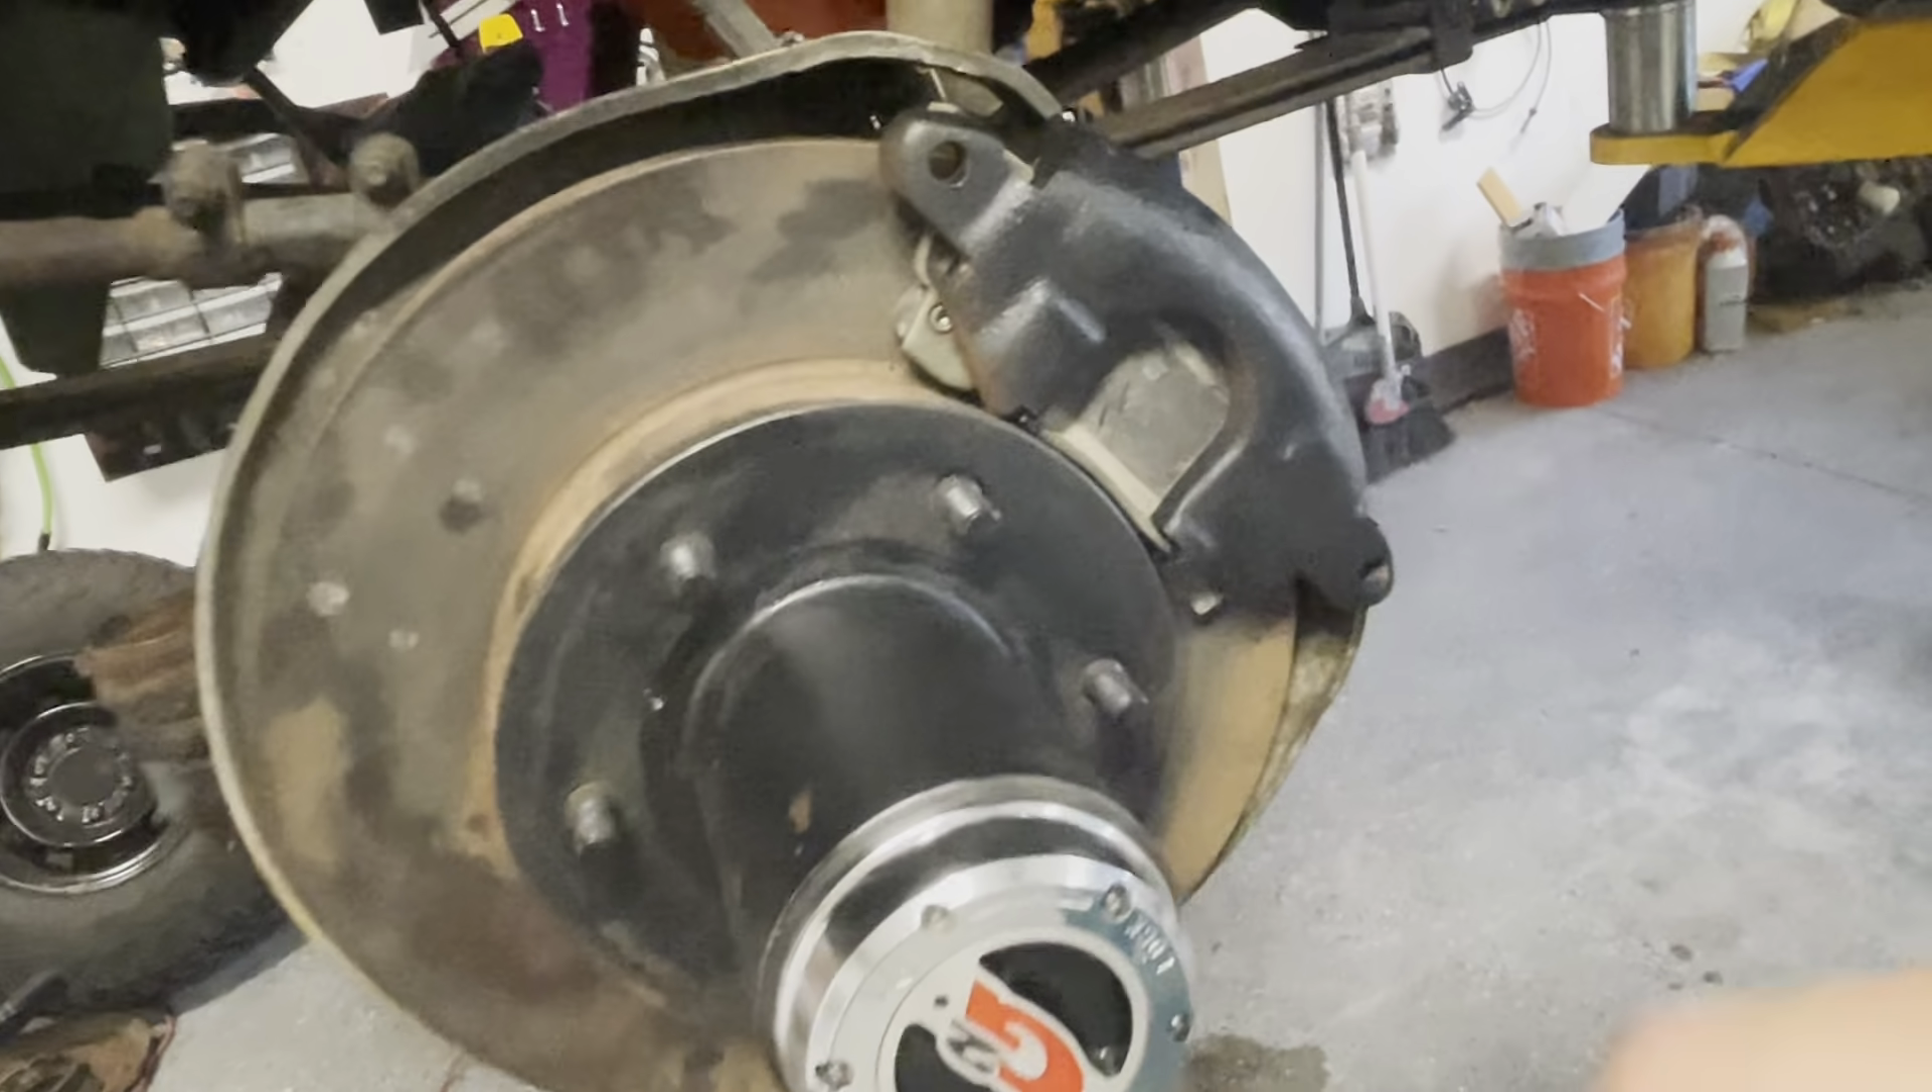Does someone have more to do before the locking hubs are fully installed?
No.